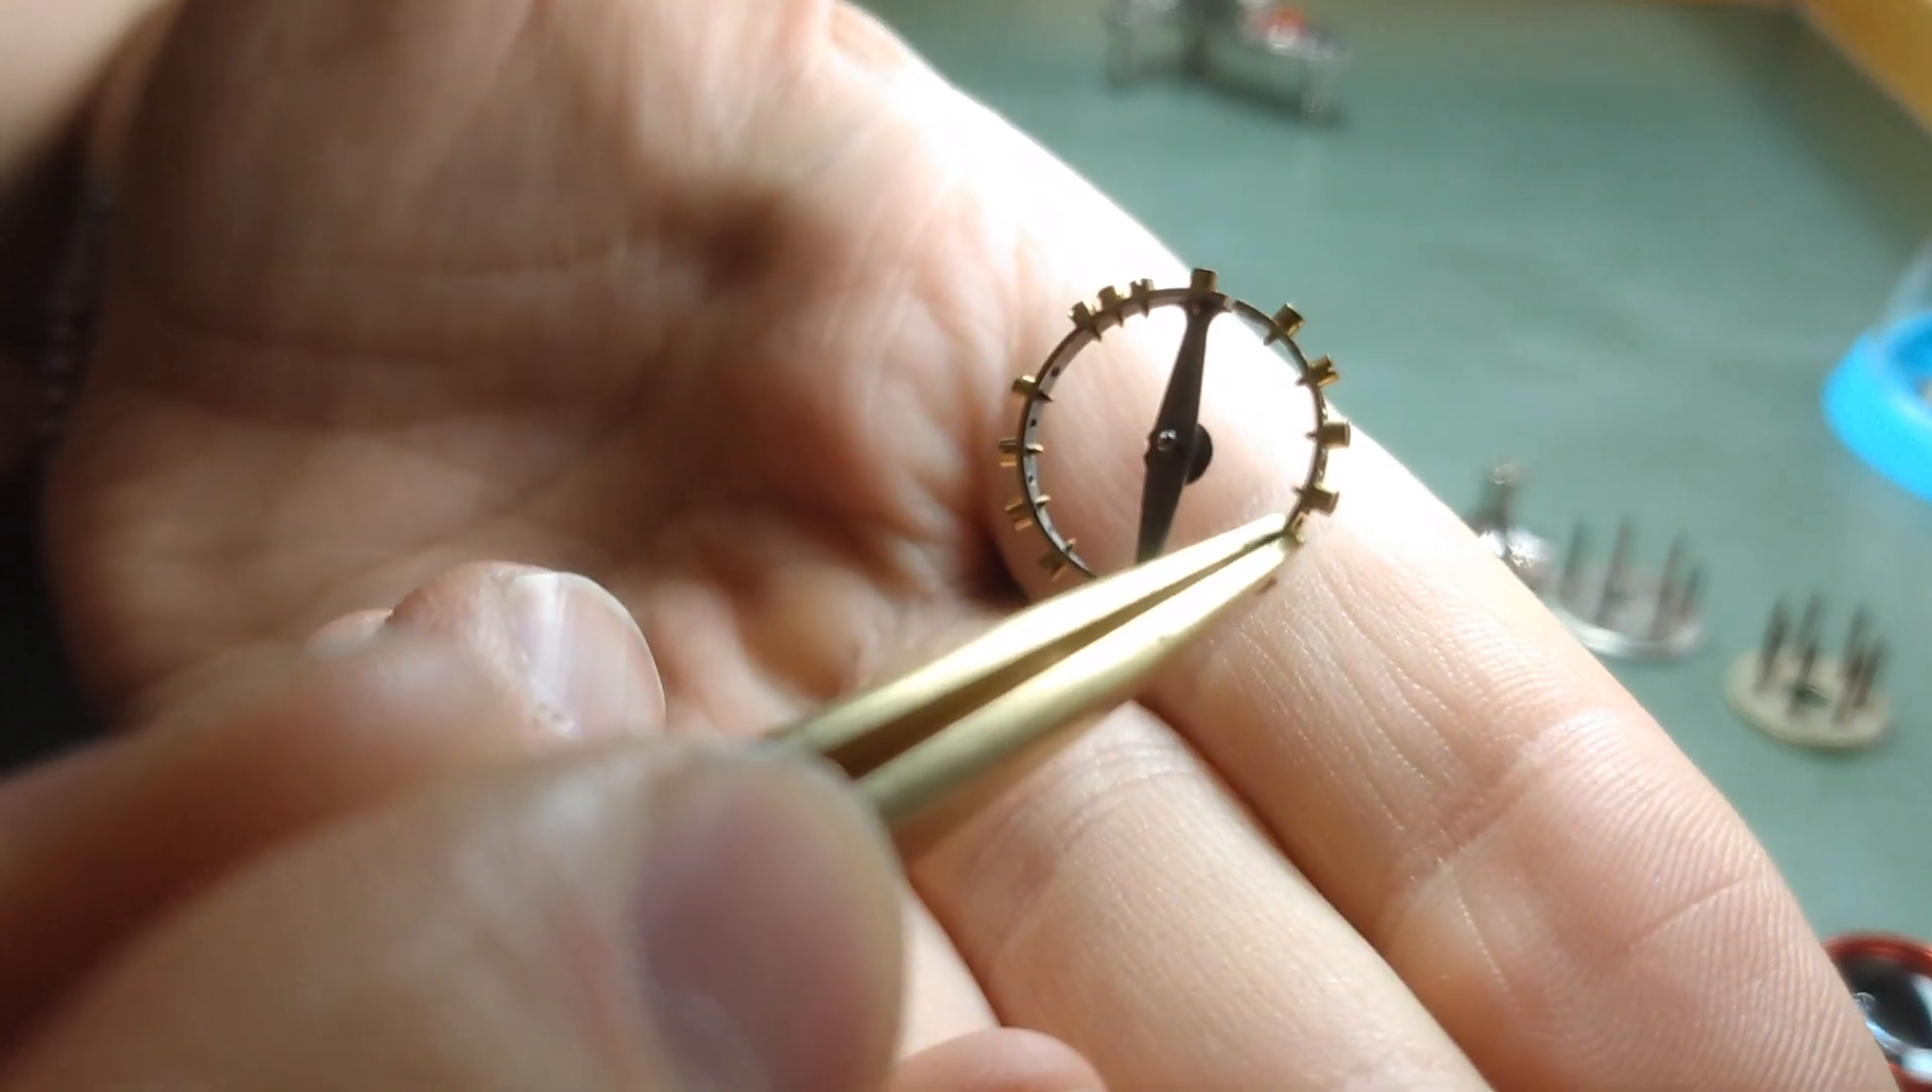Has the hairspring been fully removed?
Yes.